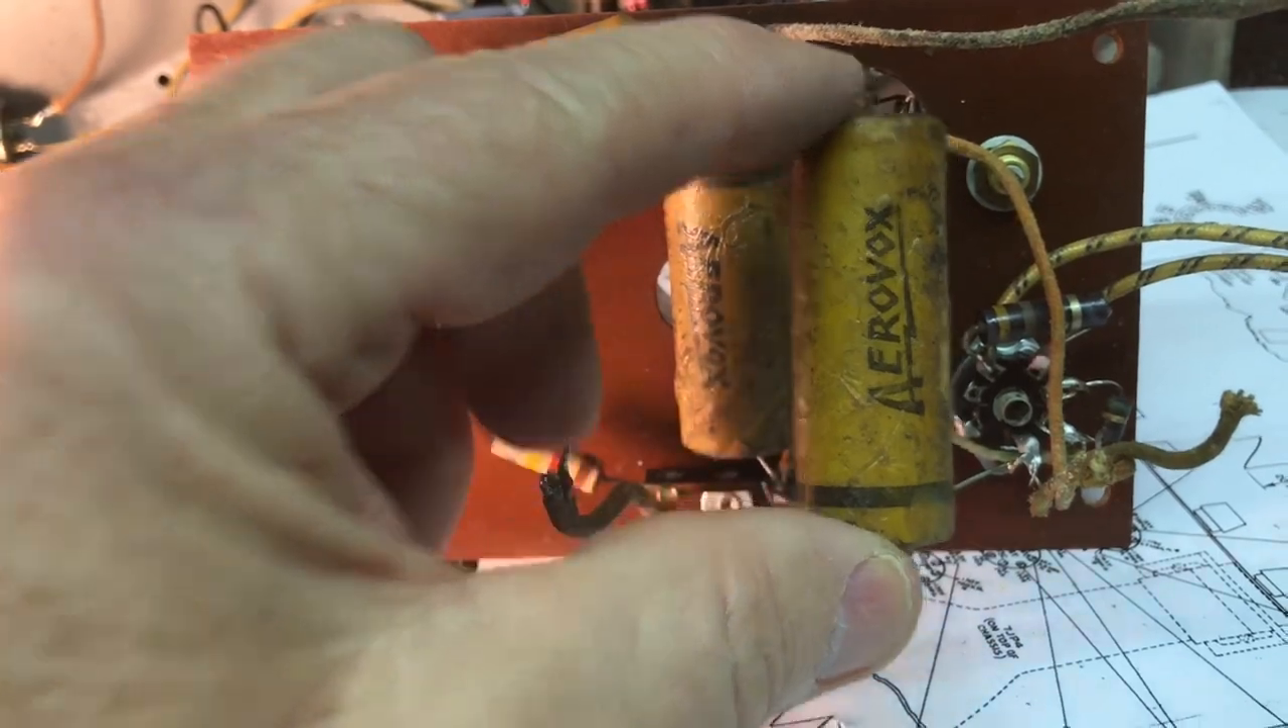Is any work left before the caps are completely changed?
Yes.